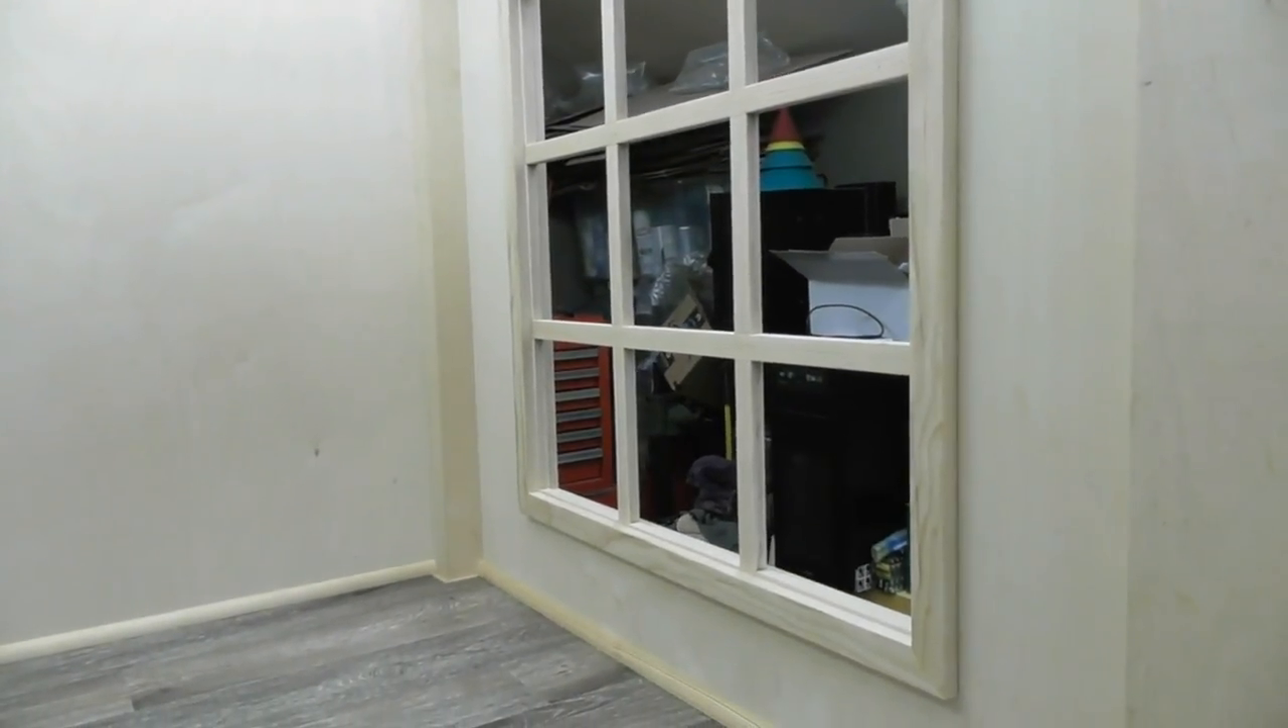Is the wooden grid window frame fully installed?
Yes.